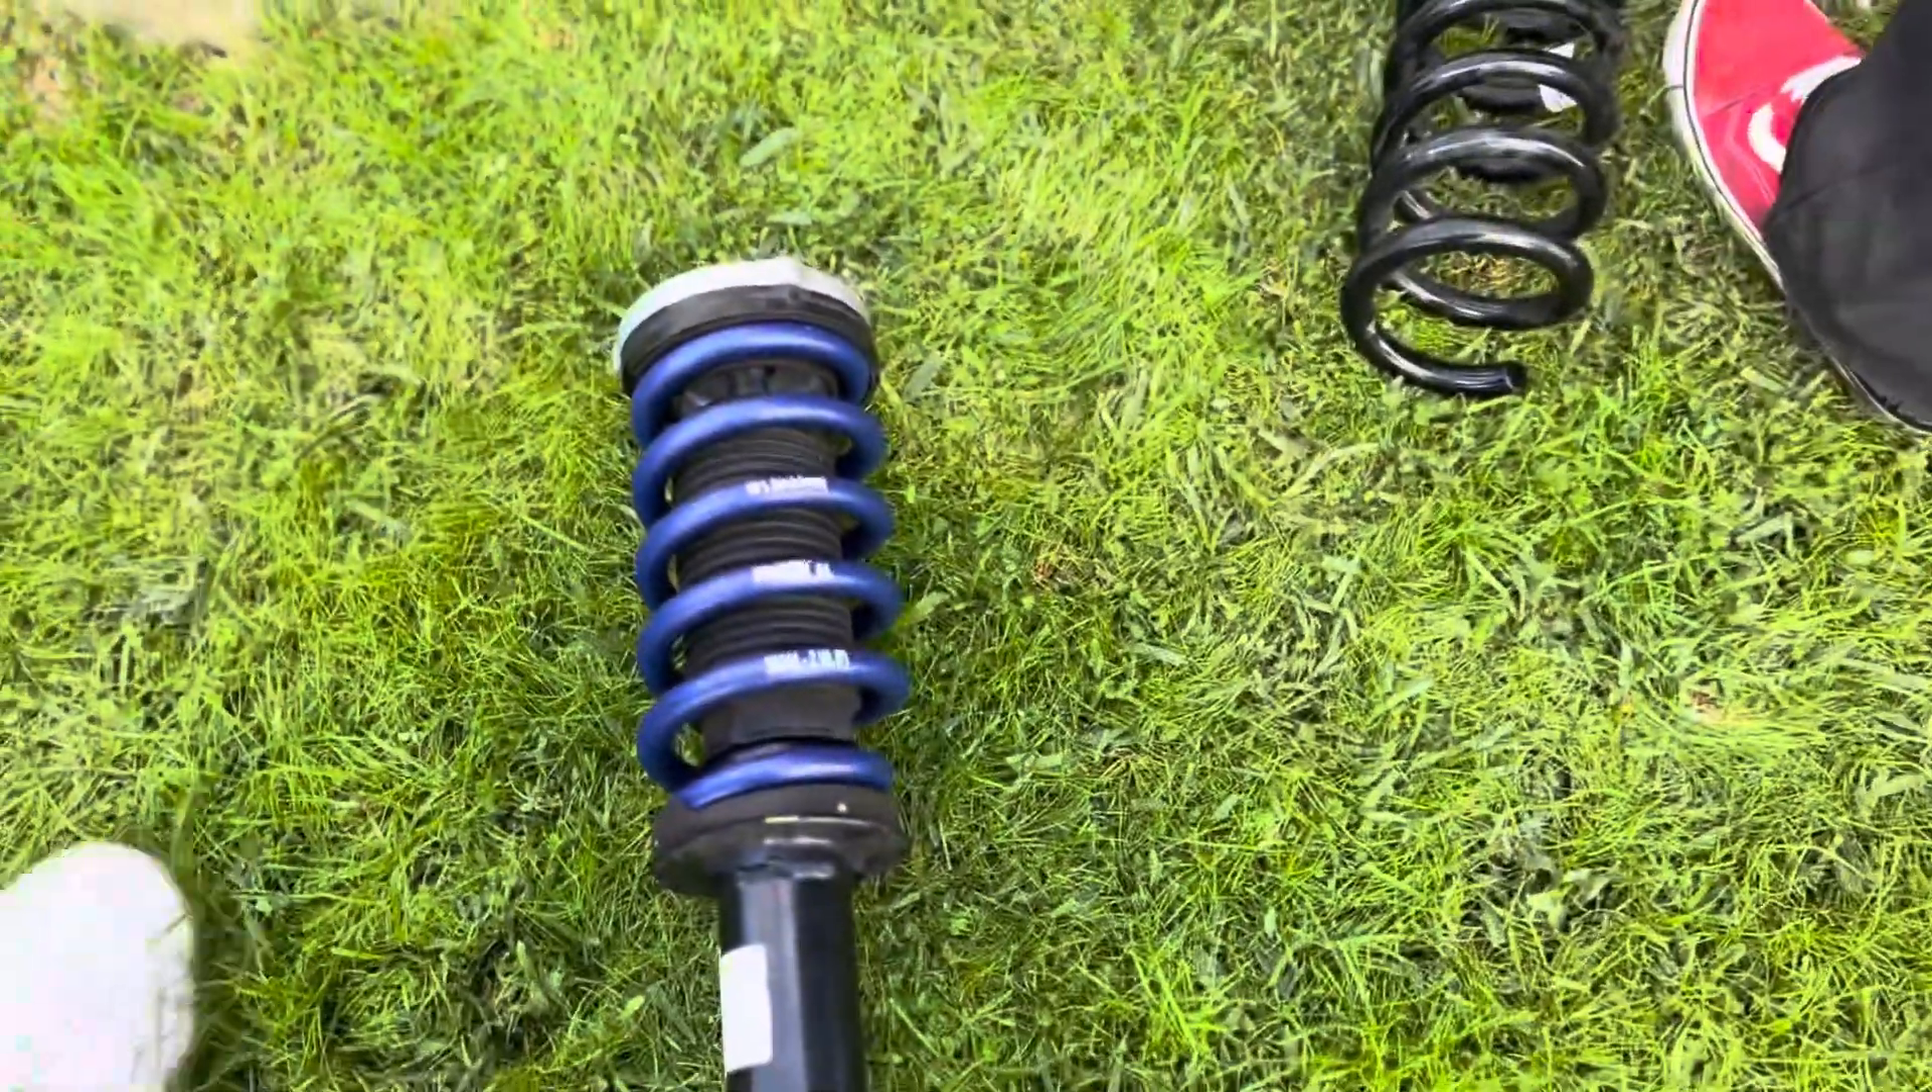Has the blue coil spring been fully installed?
Yes.